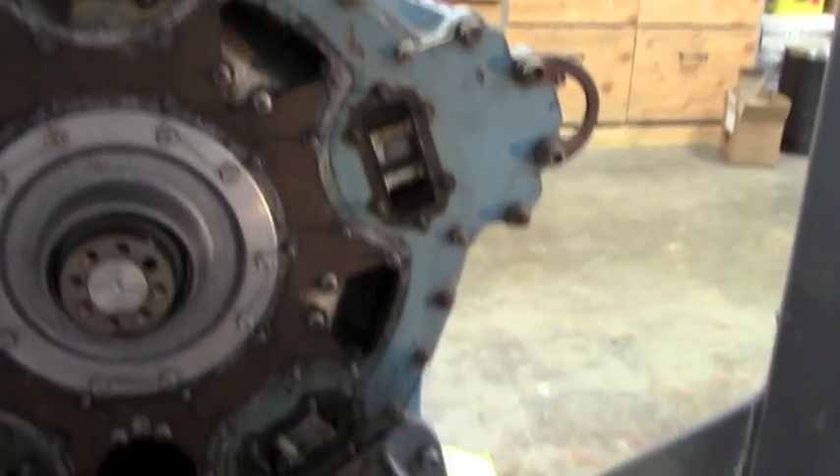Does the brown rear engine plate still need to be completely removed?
Yes.